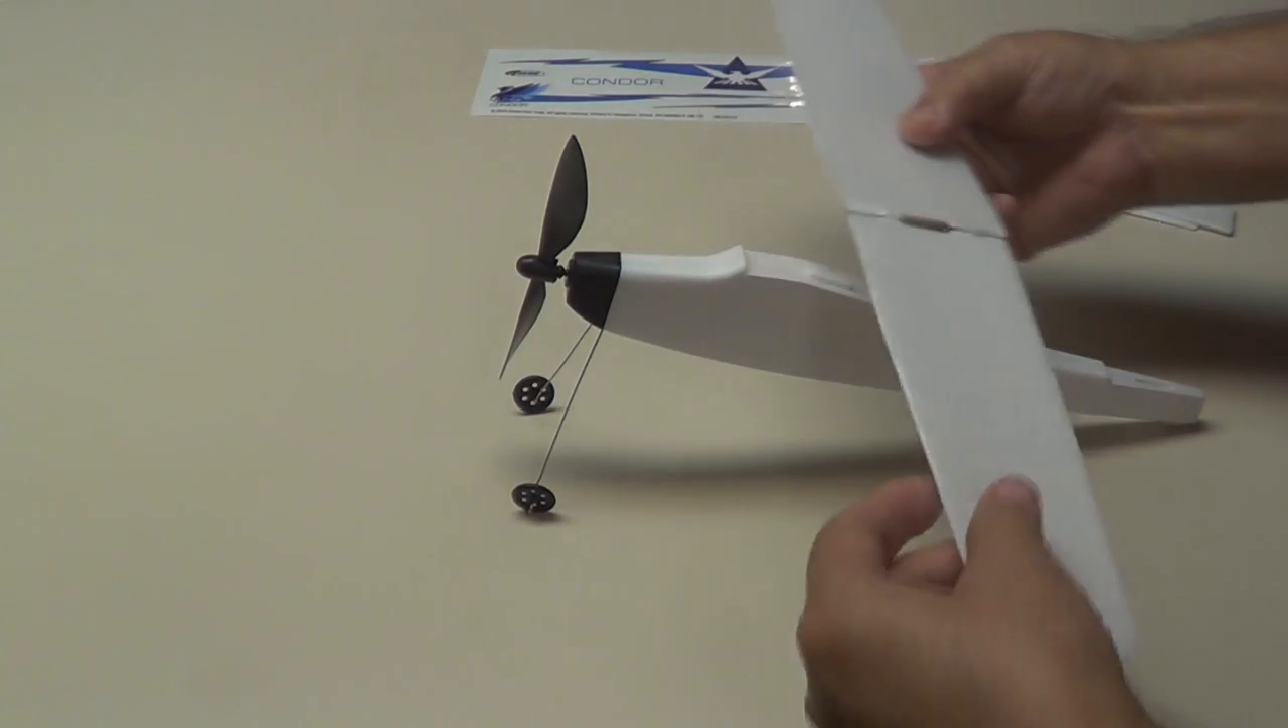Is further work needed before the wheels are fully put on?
No.